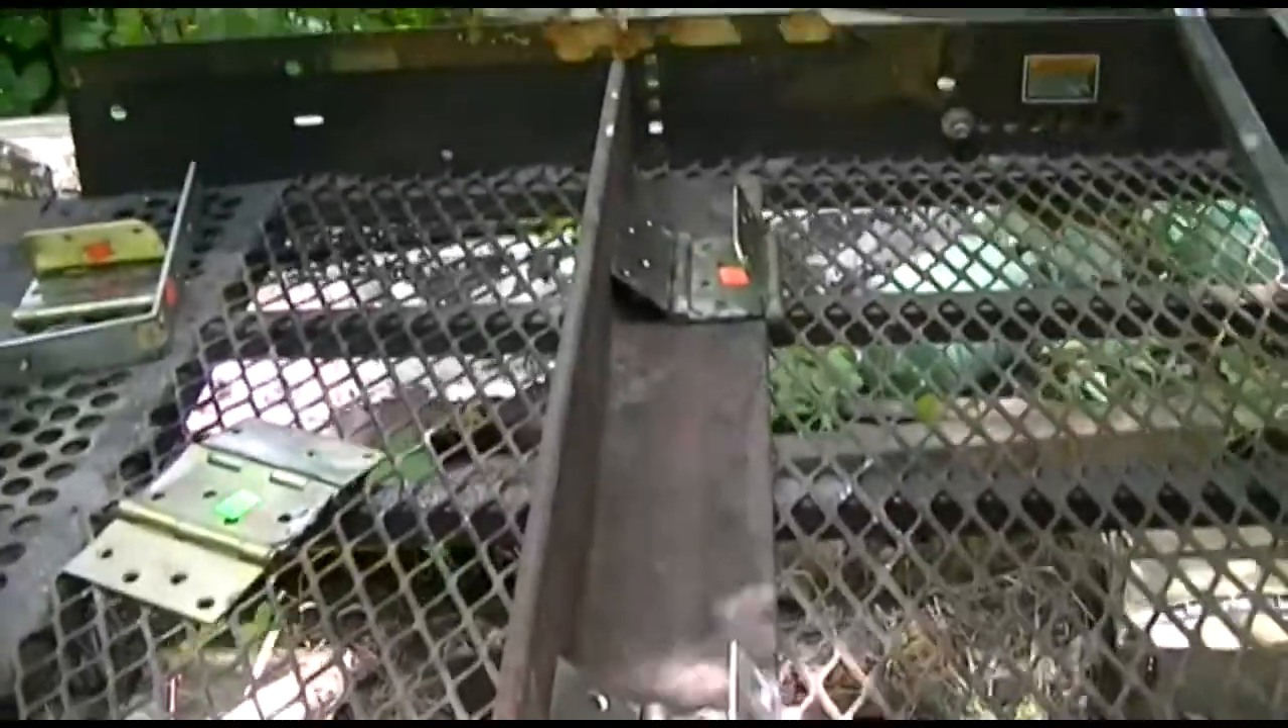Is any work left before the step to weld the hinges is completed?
Yes.